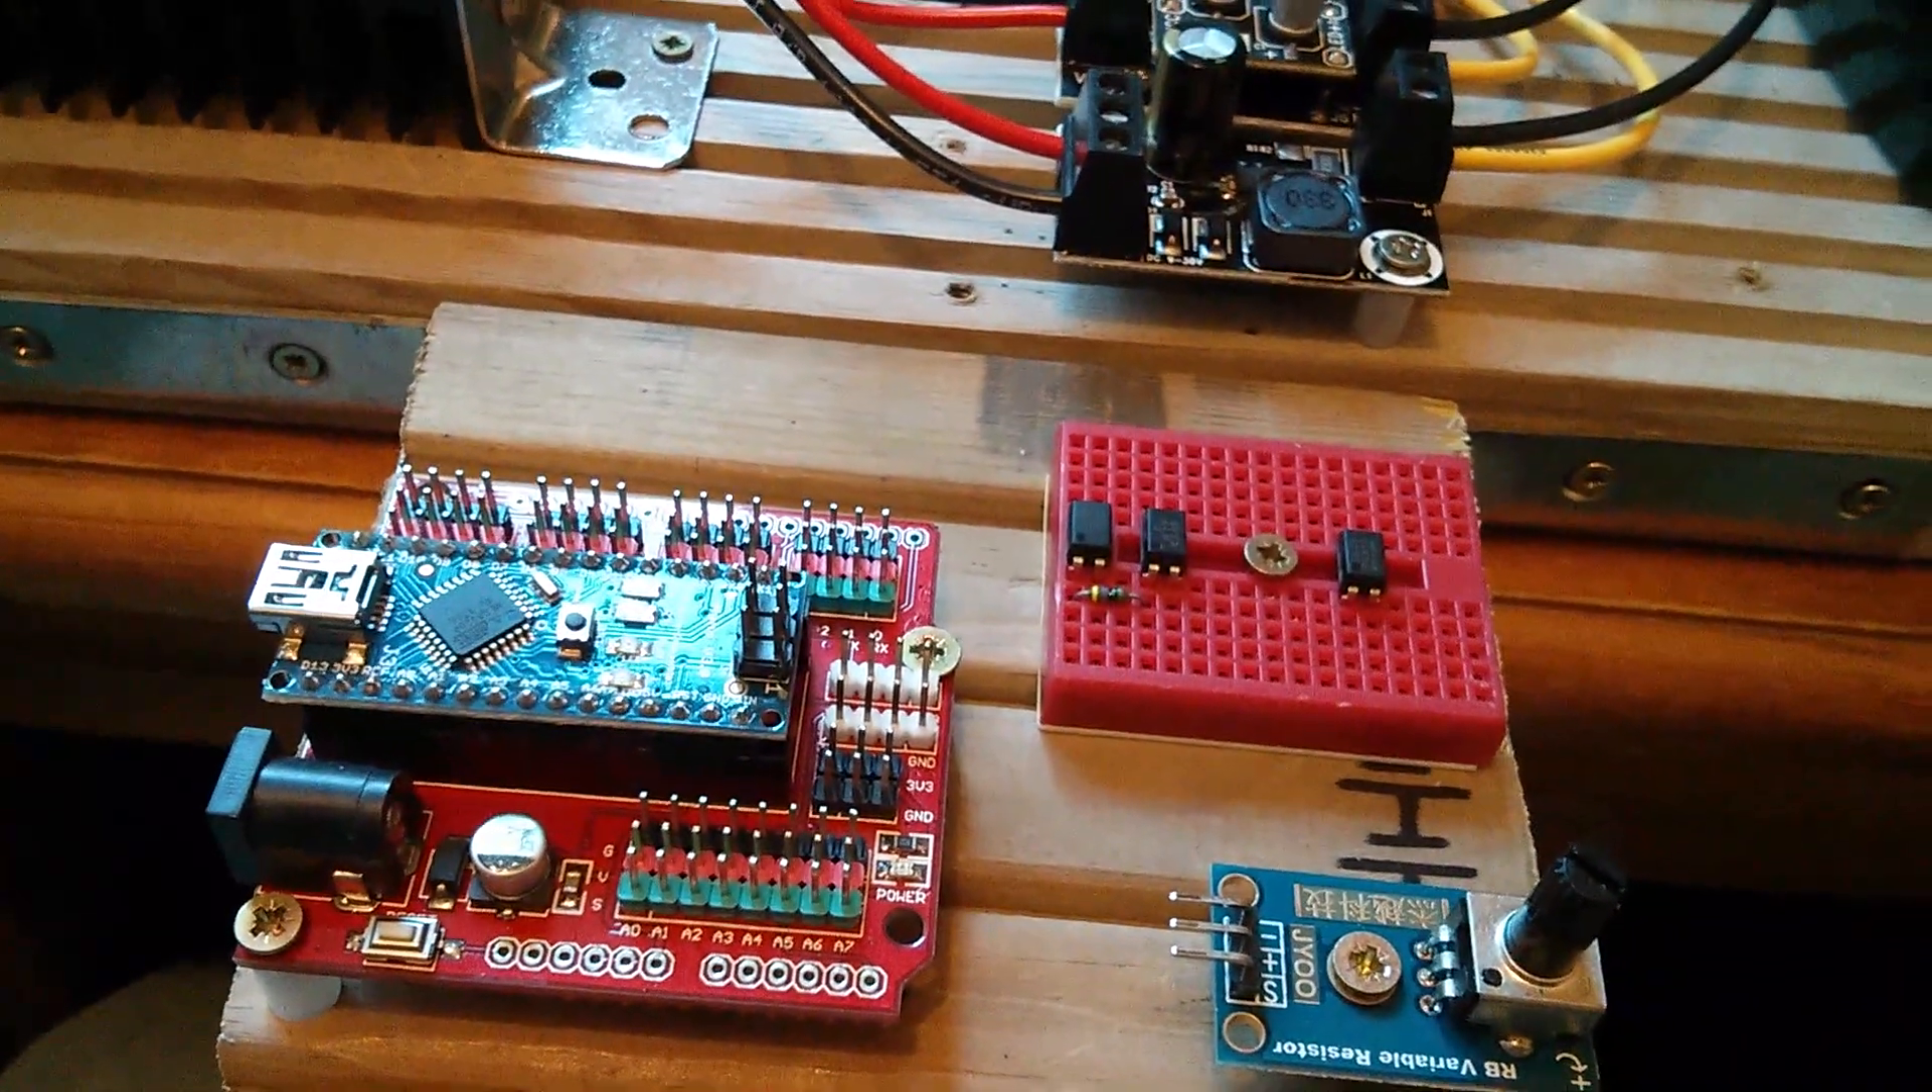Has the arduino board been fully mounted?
Yes.